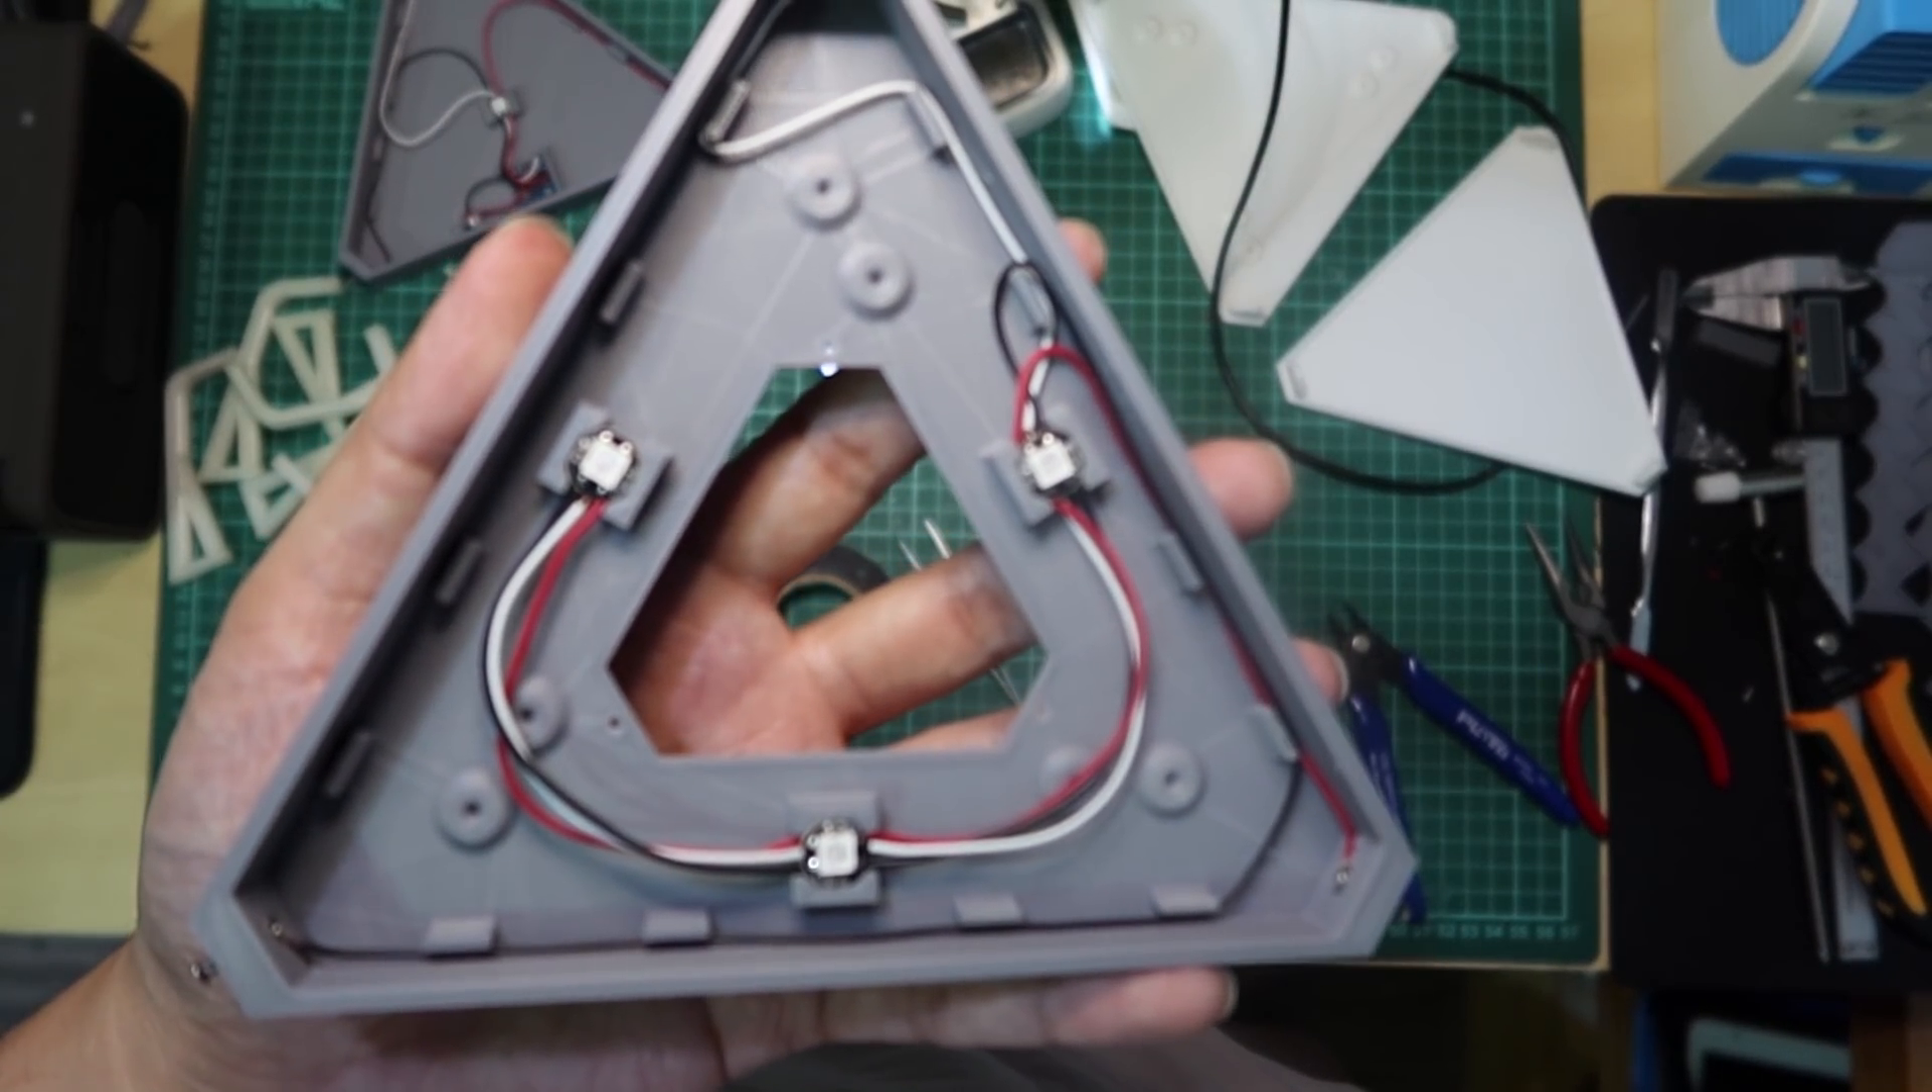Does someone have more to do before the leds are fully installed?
No.